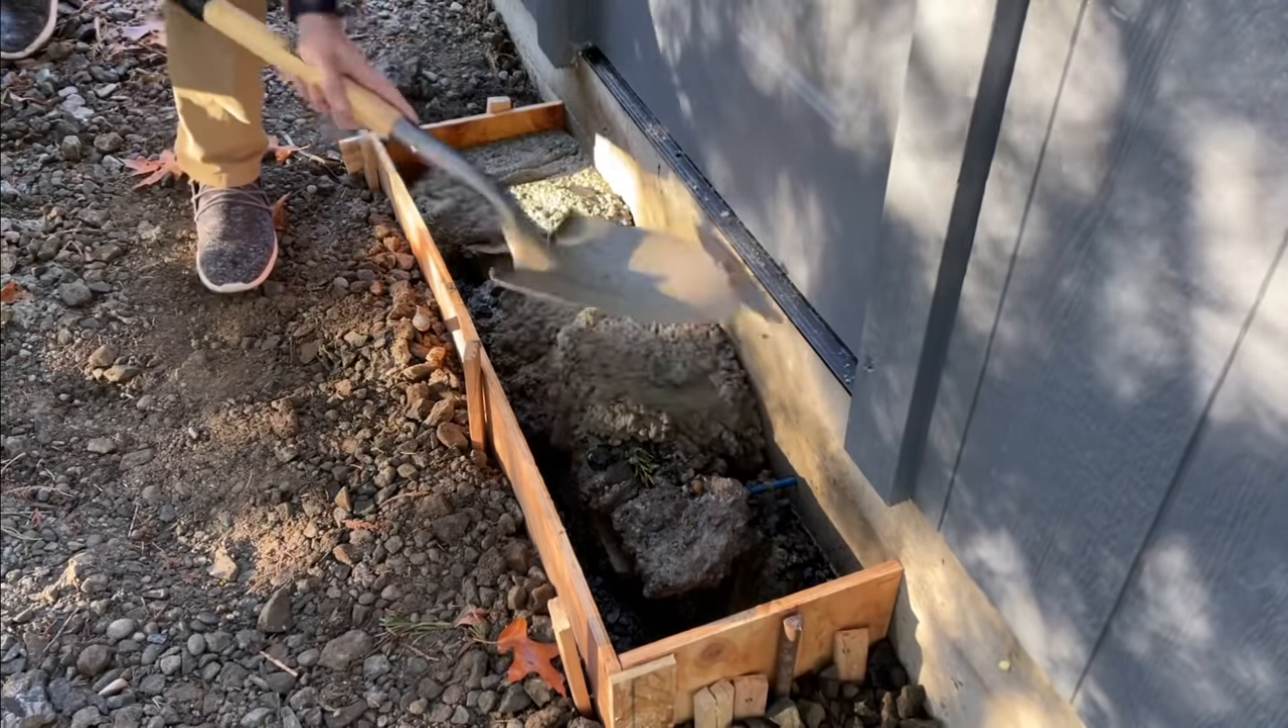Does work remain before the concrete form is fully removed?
Yes.